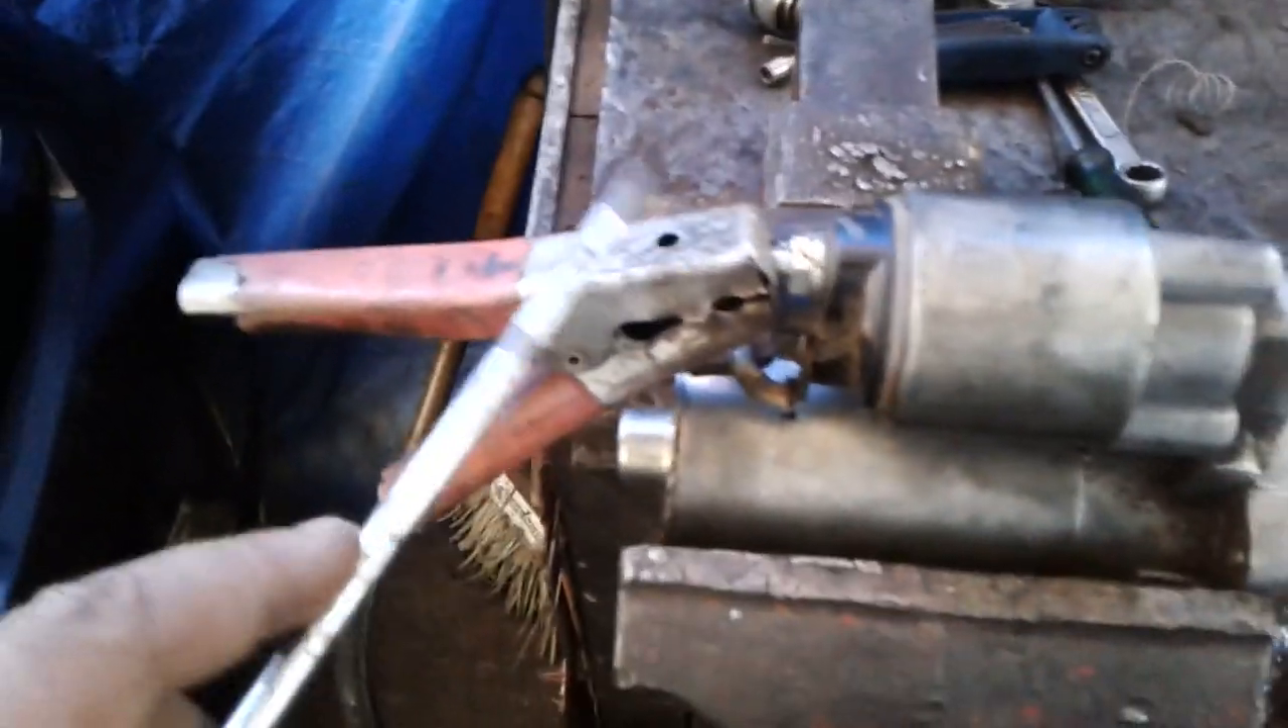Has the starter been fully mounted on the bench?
Yes.